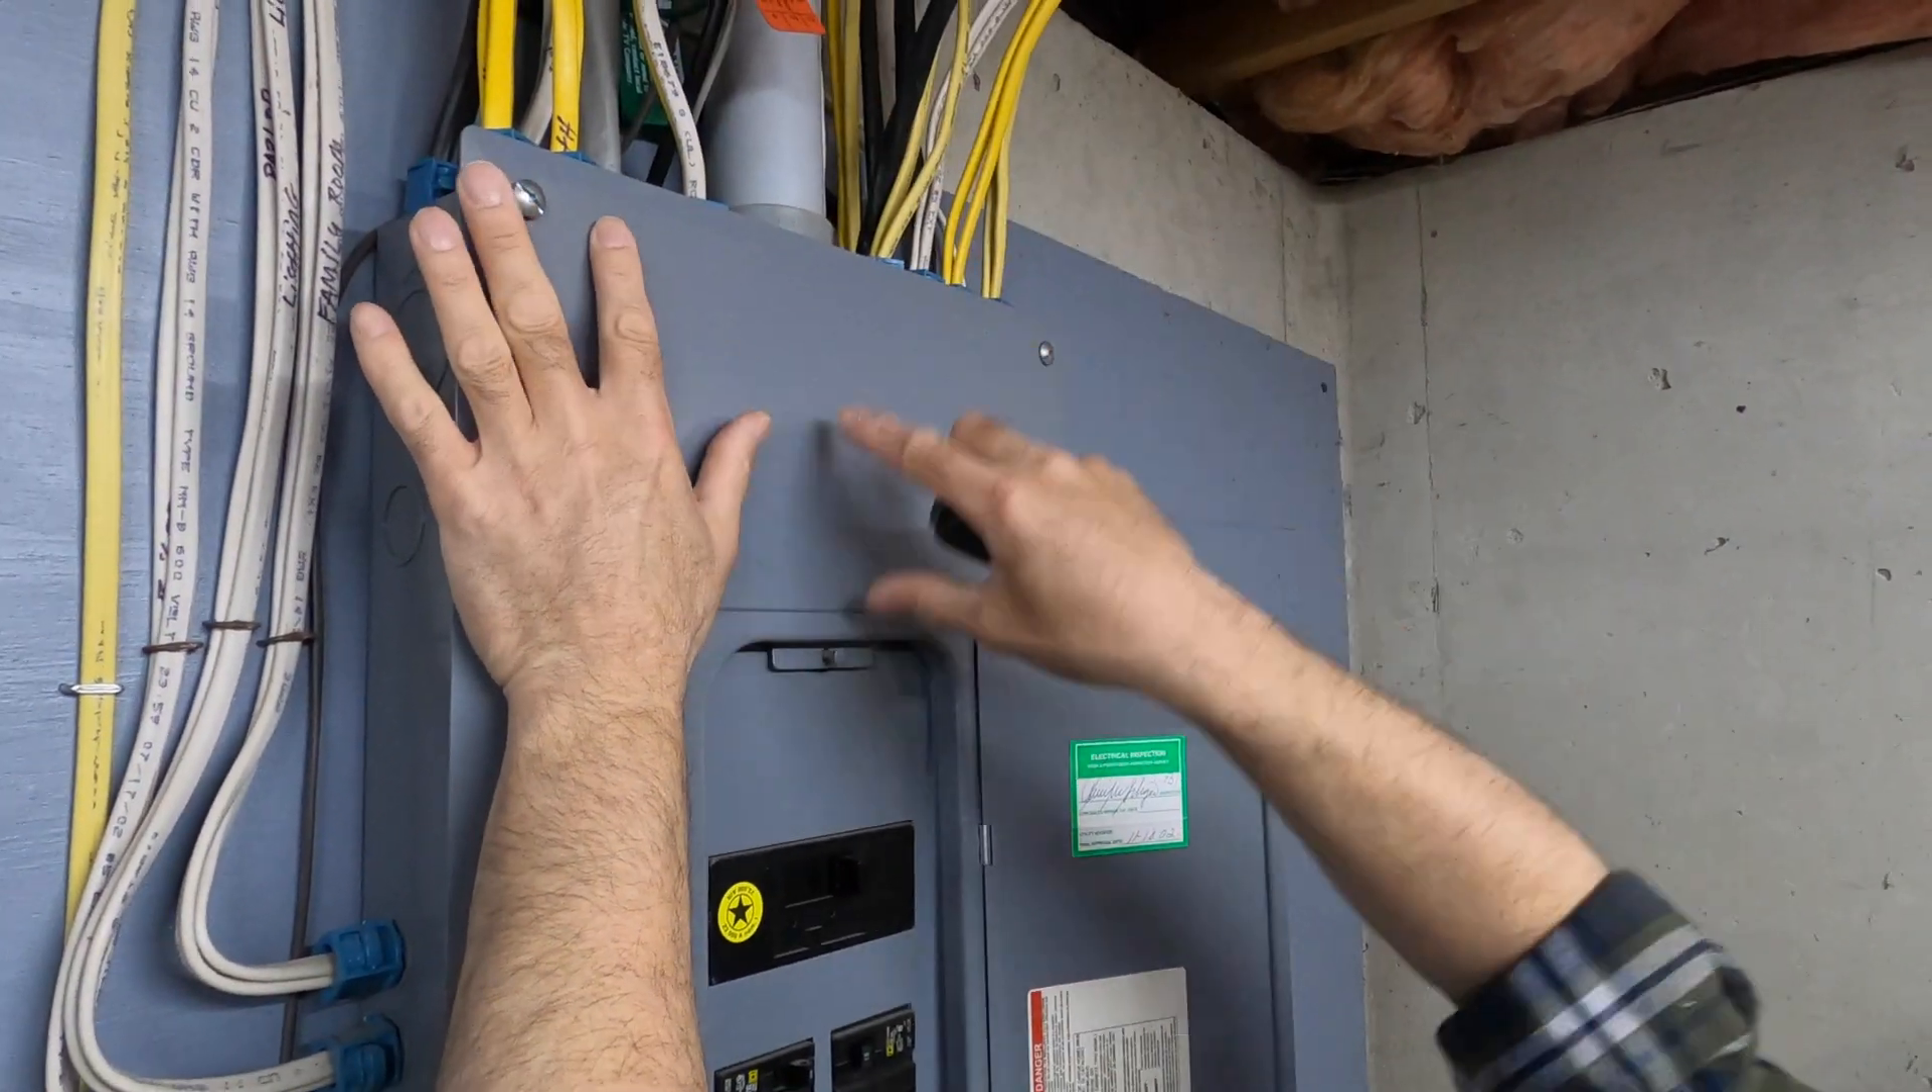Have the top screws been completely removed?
No.